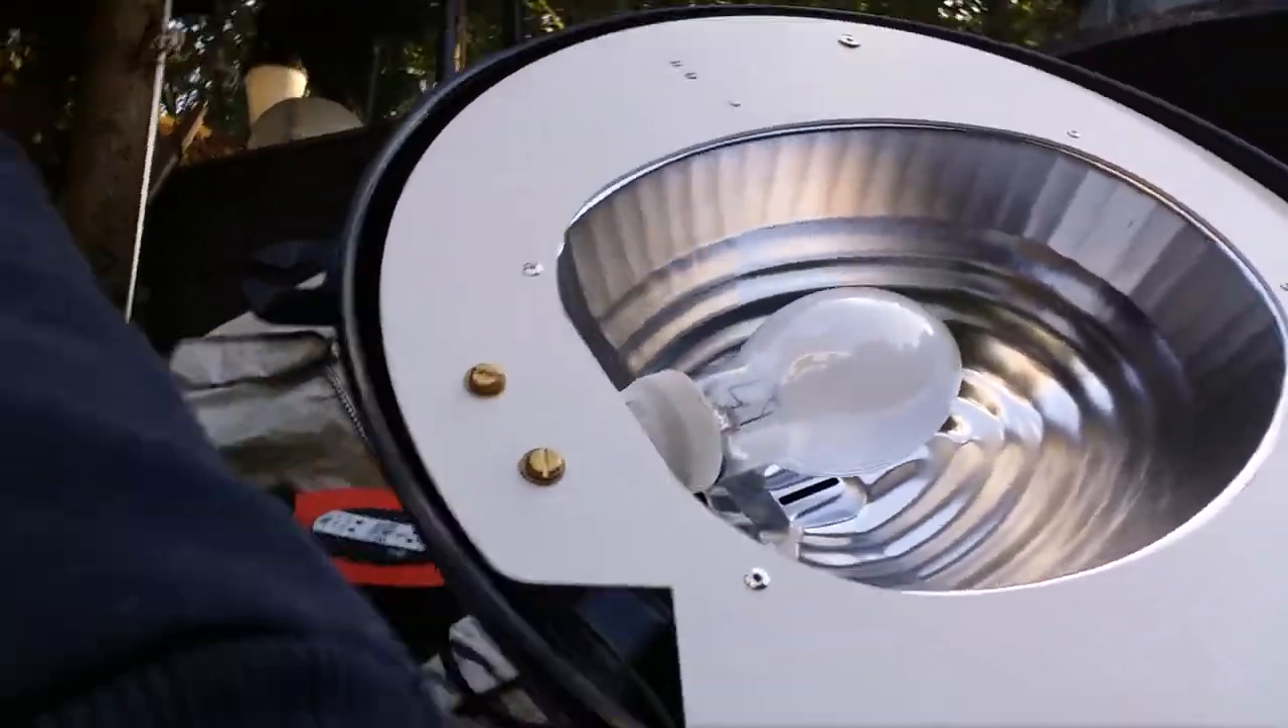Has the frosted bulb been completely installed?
Yes.